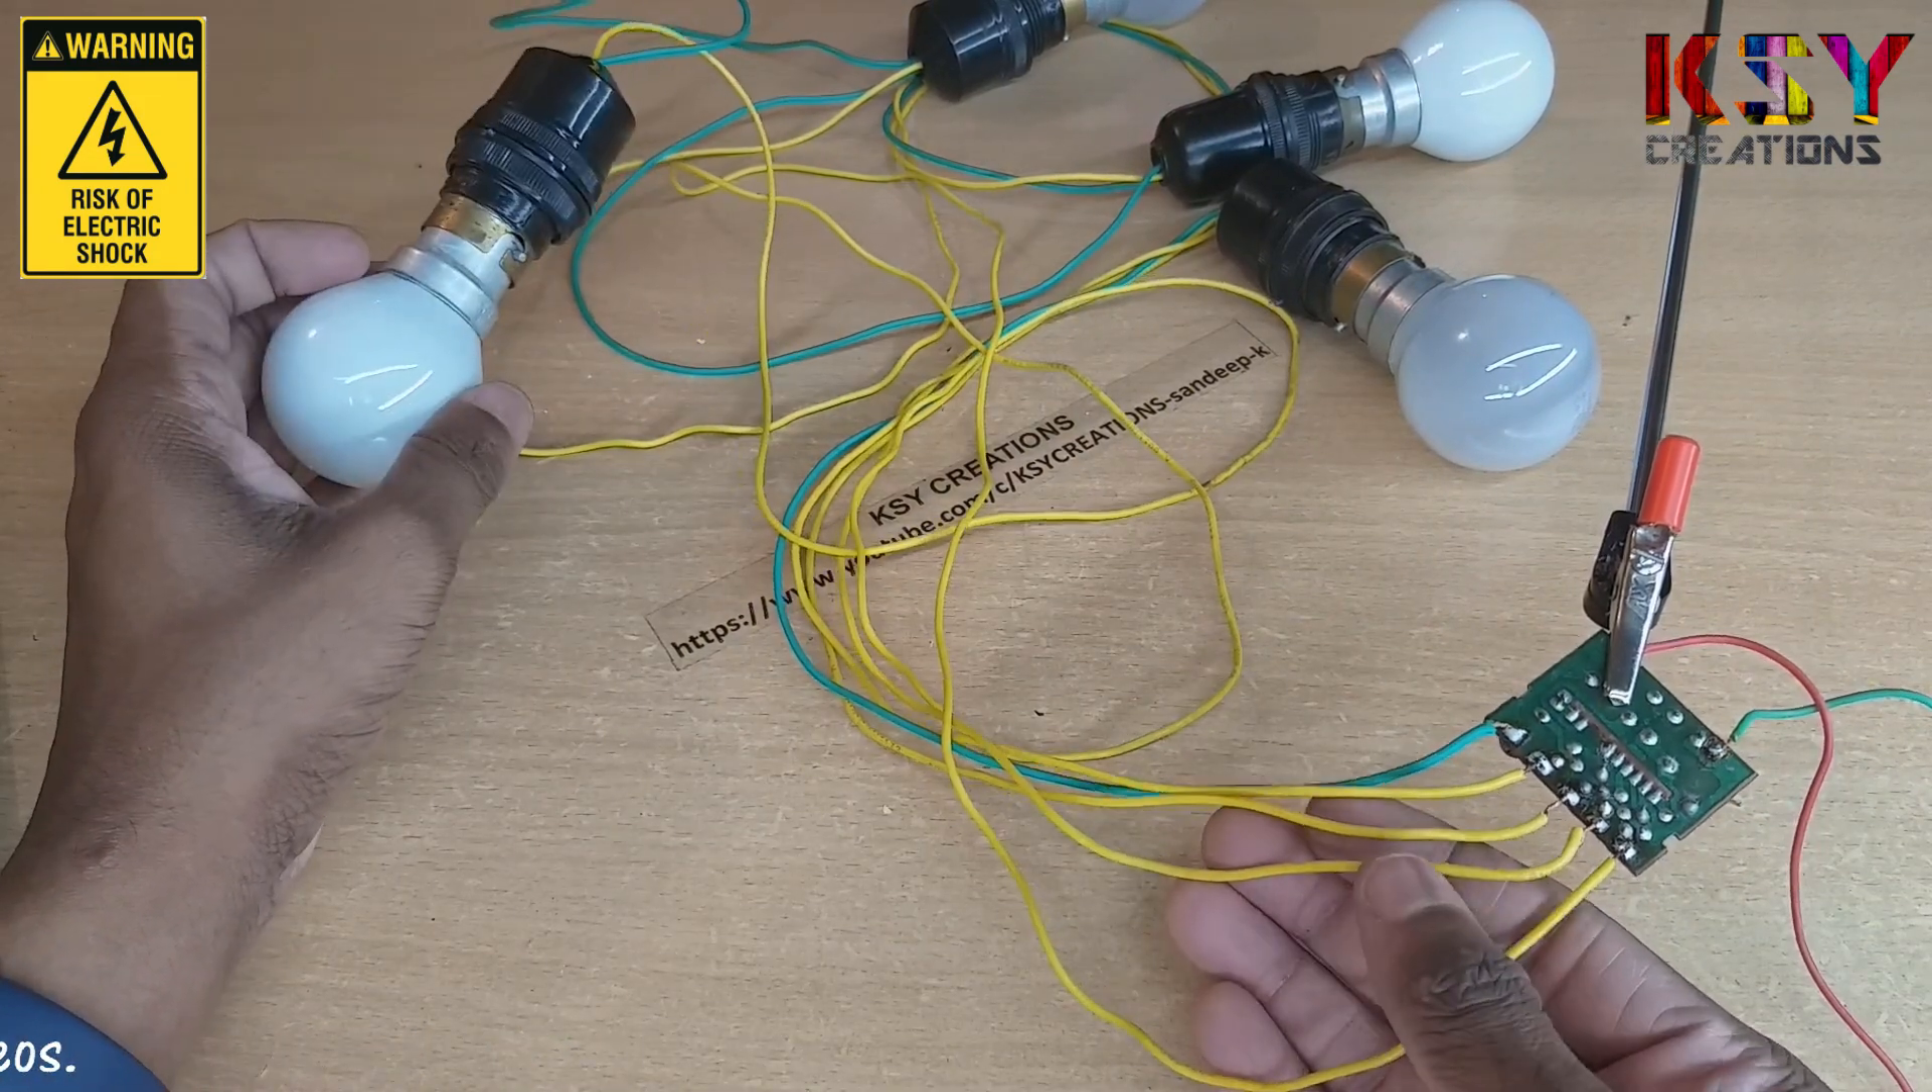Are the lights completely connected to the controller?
Yes.